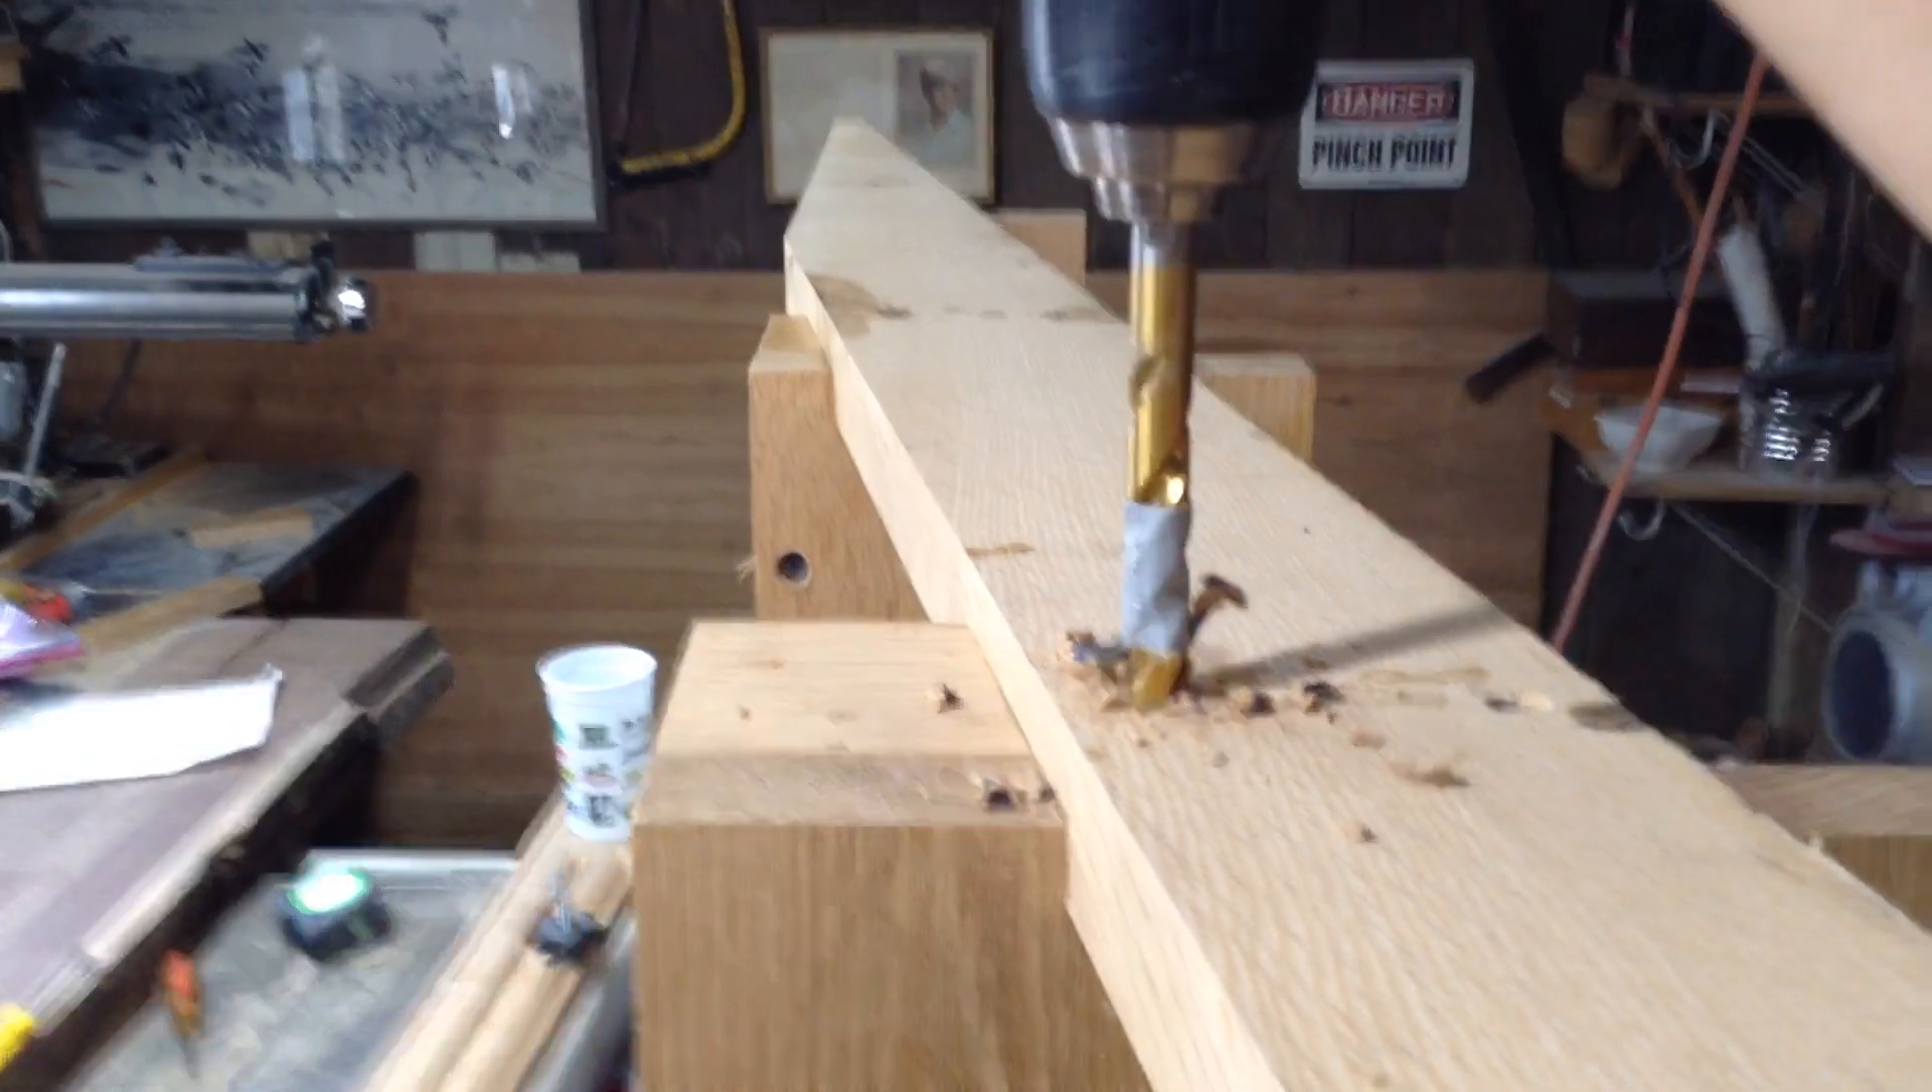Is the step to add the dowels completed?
No.